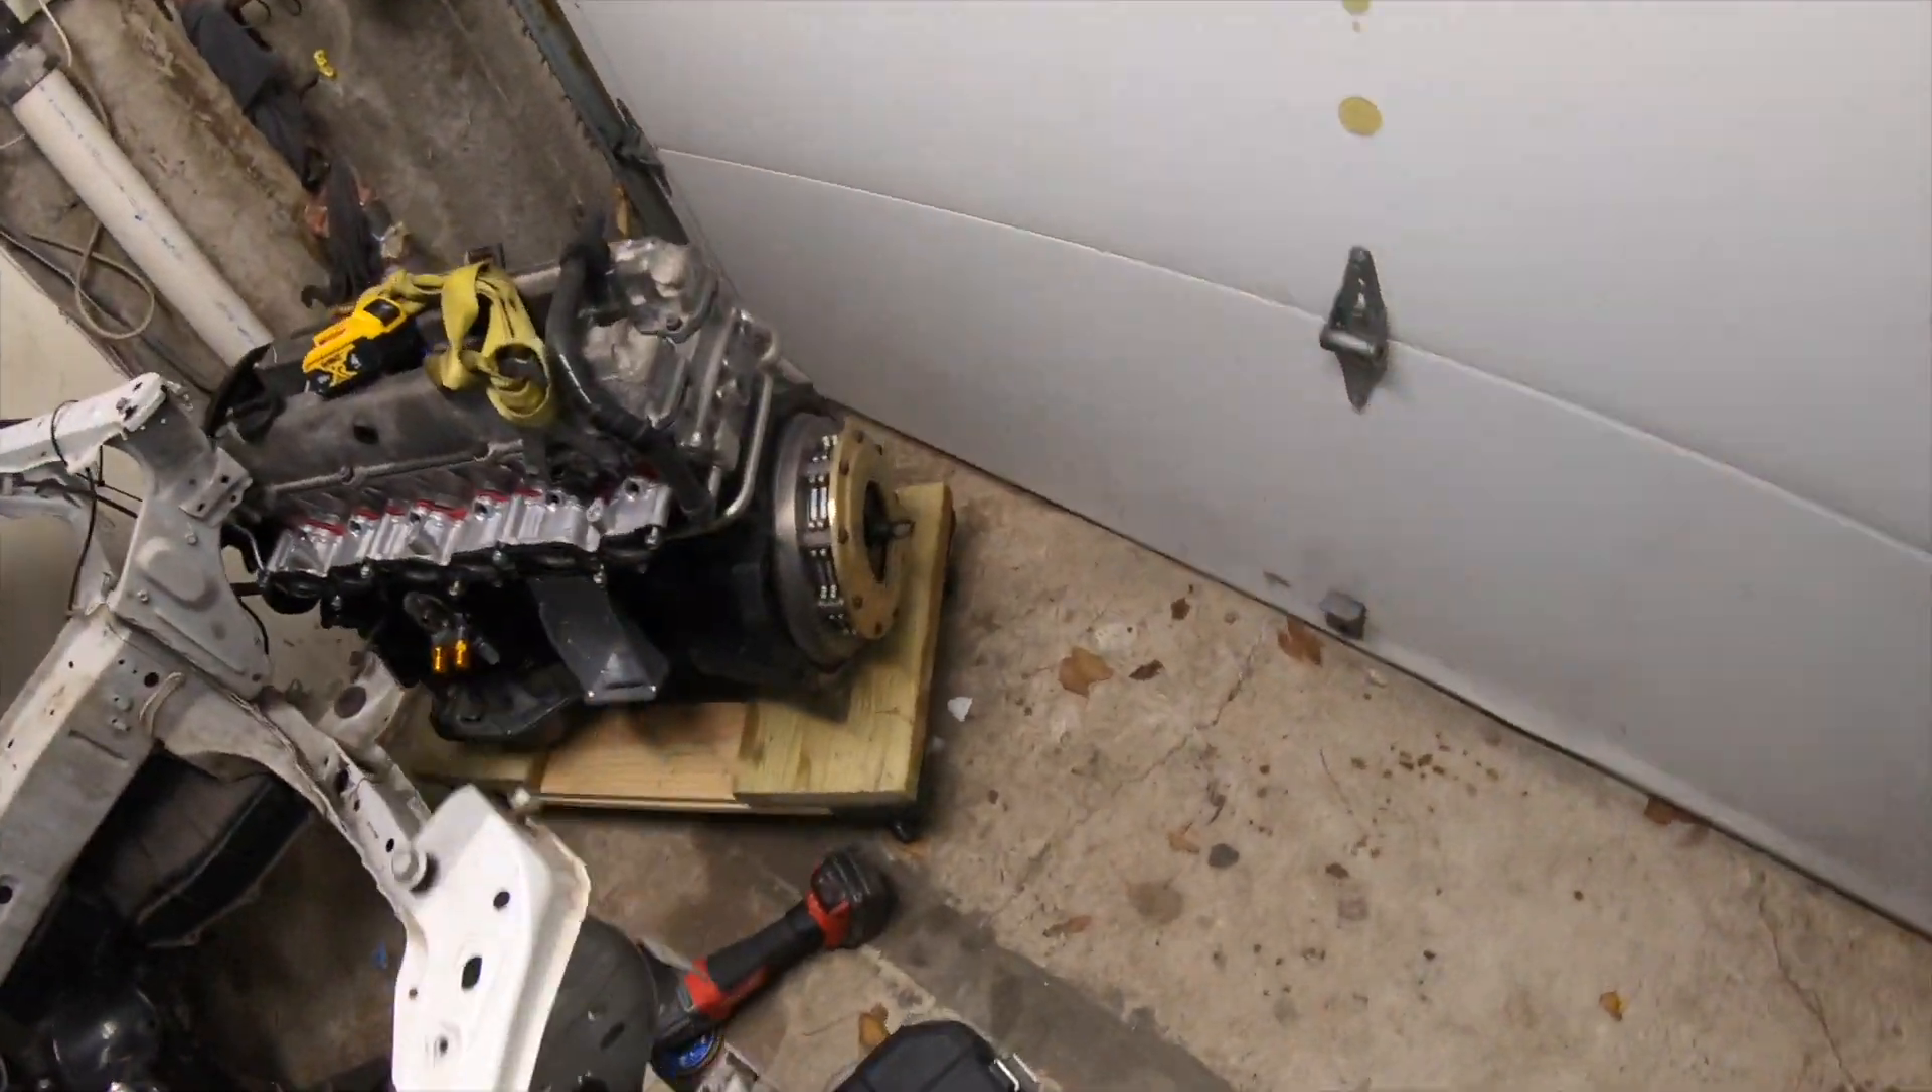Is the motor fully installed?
No.